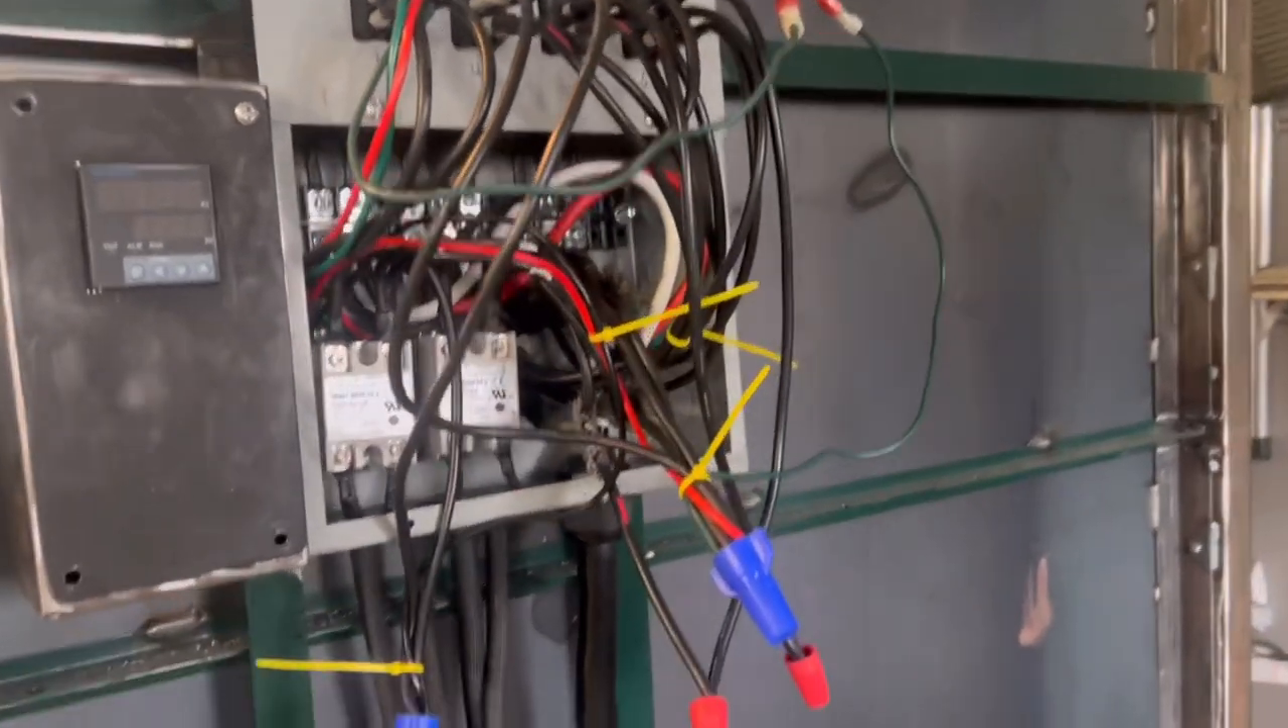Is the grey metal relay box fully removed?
No.